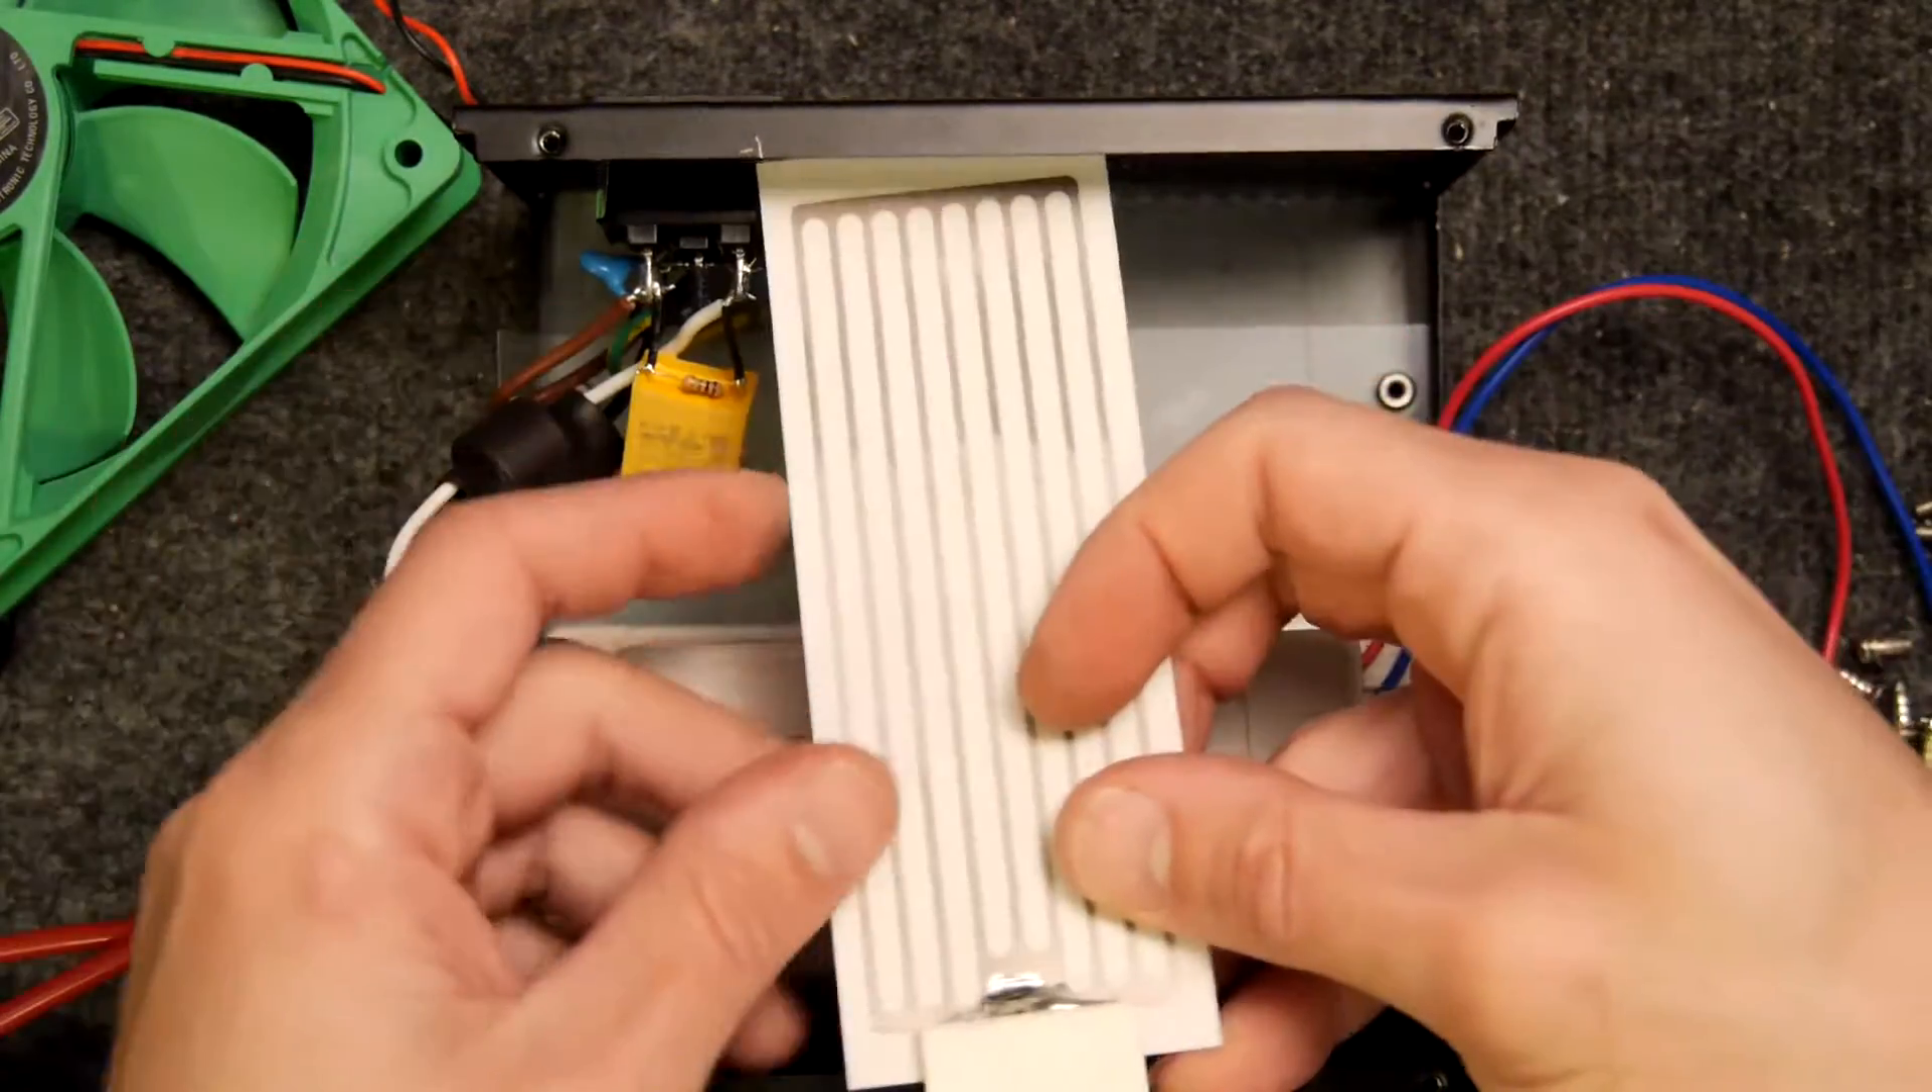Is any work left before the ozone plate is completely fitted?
Yes.